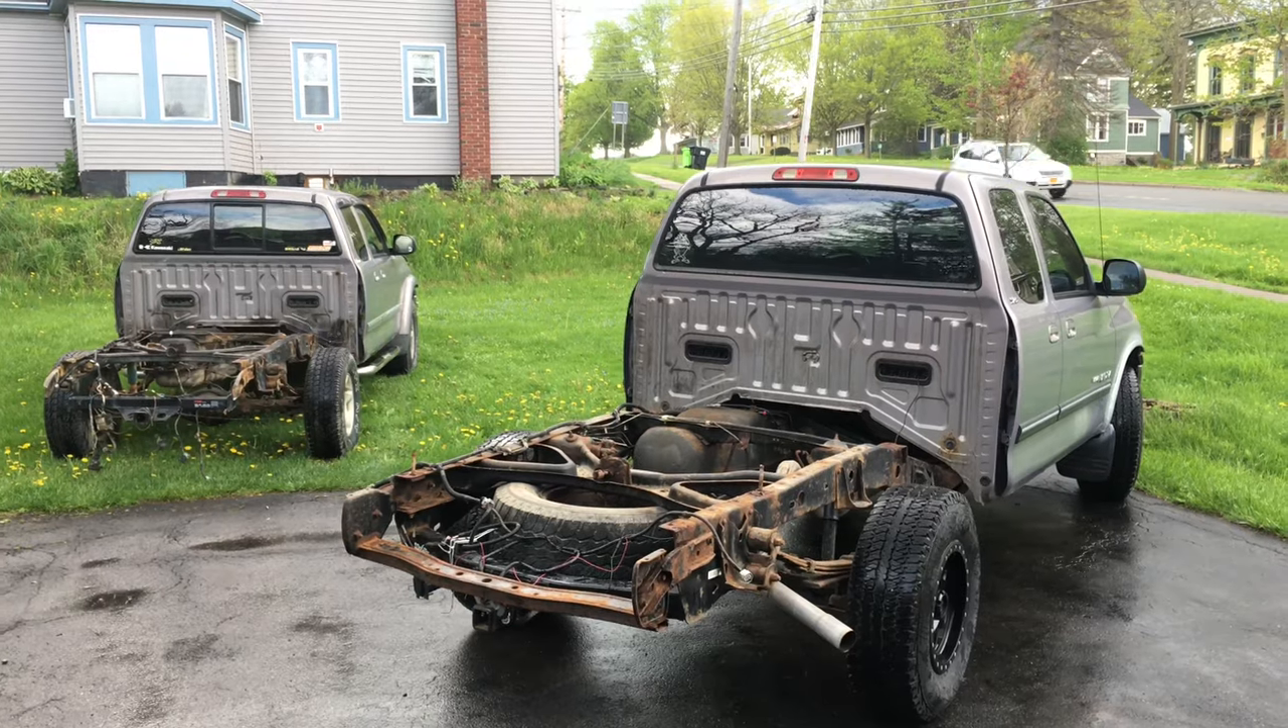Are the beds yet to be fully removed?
No.